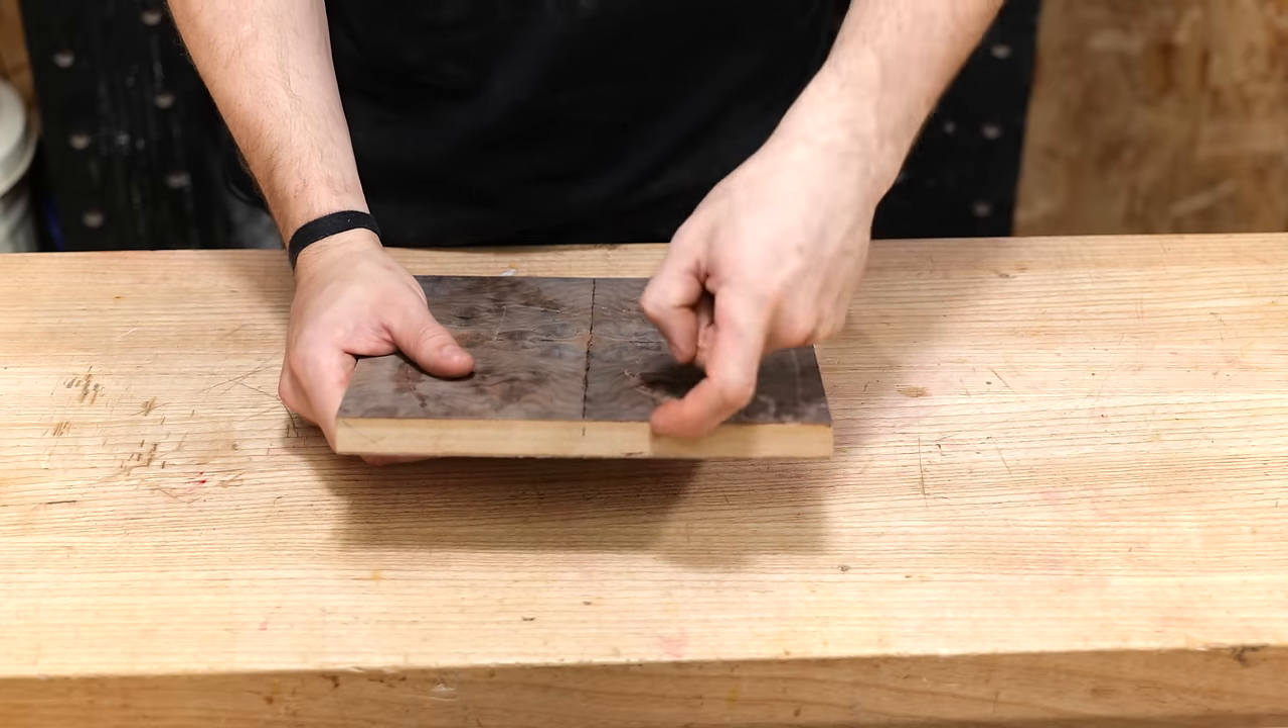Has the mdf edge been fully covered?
No.